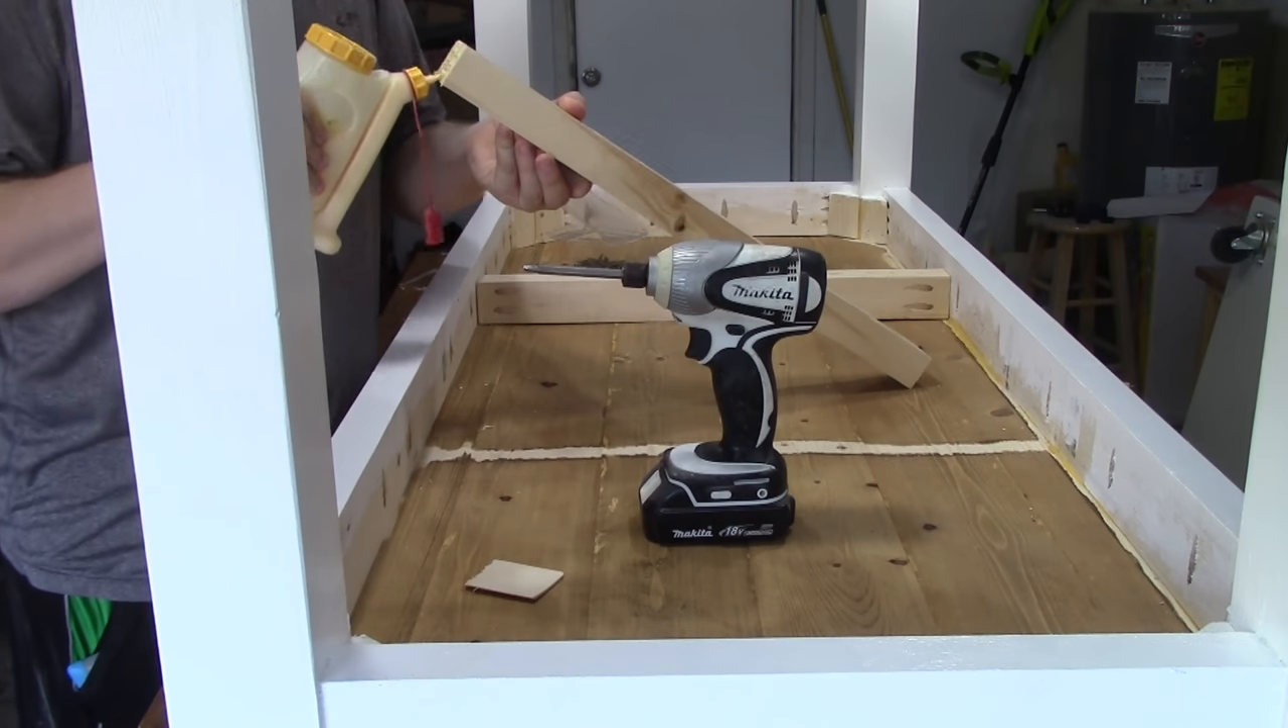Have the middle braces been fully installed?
No.